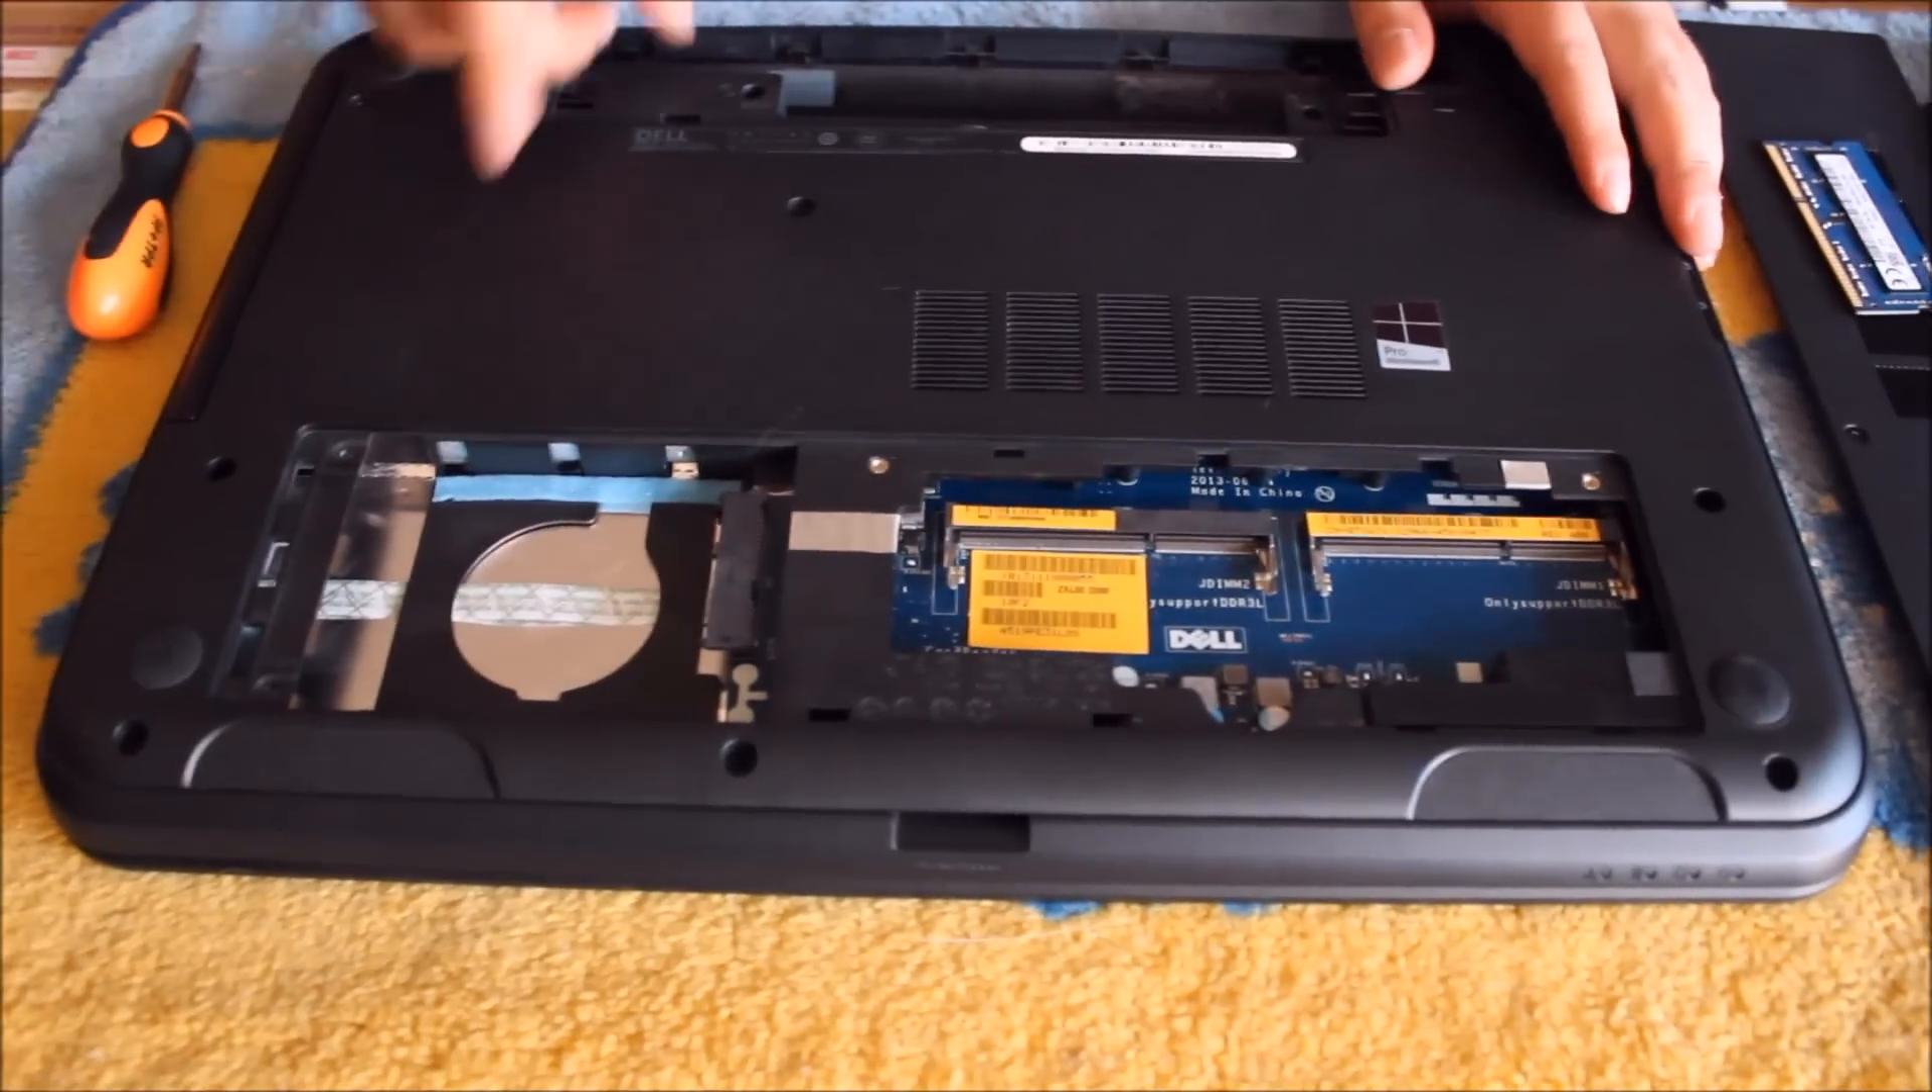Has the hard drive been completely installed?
No.